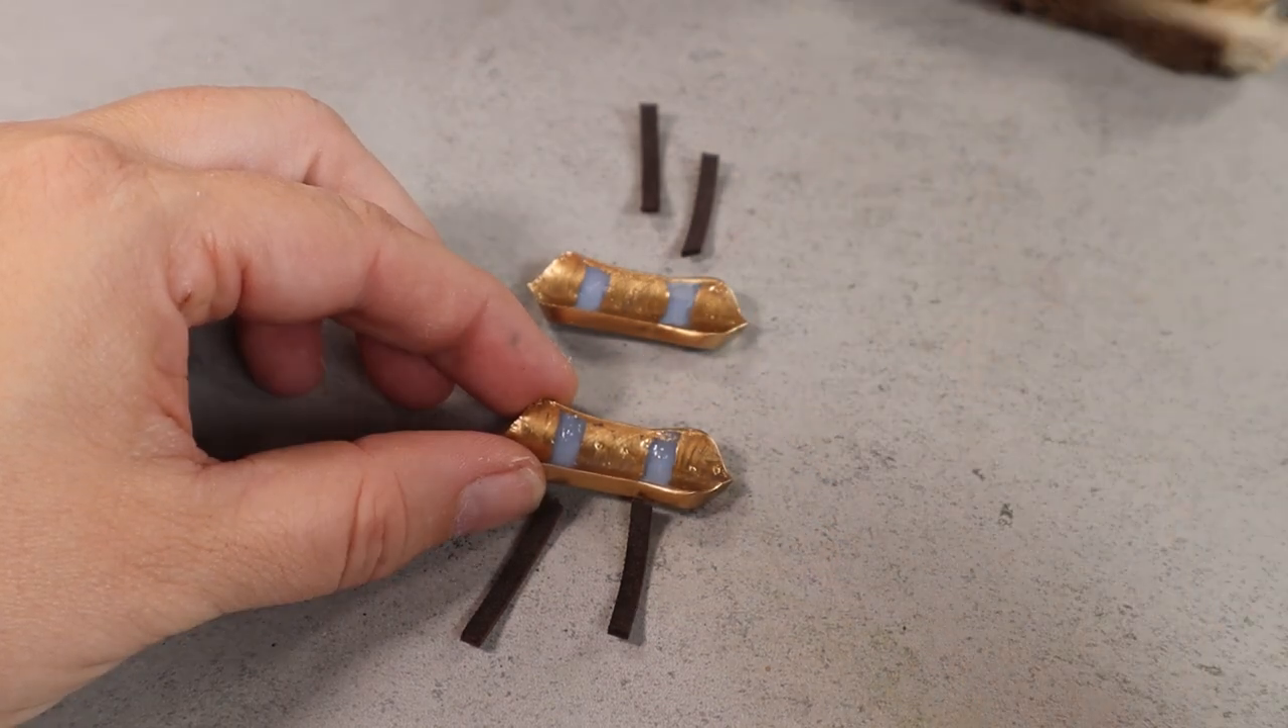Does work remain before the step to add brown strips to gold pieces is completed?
Yes.